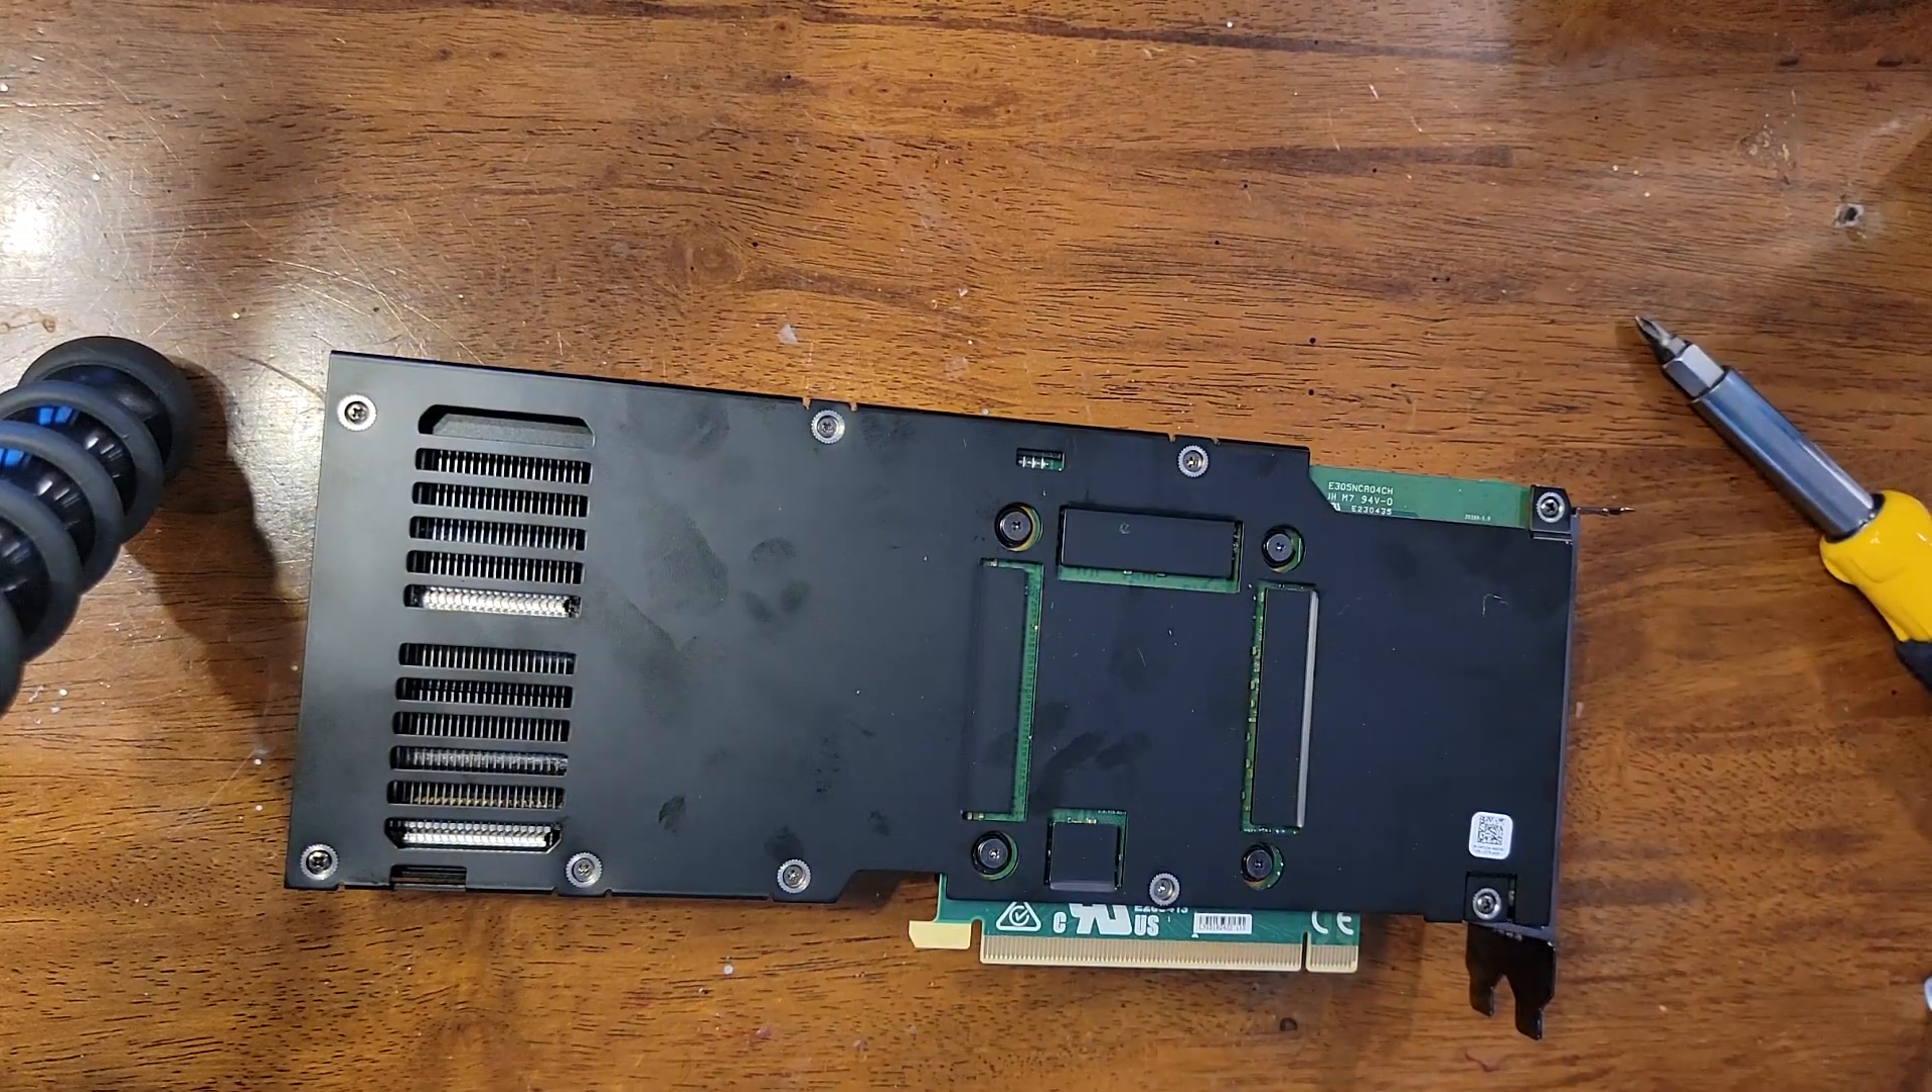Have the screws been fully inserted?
Yes.